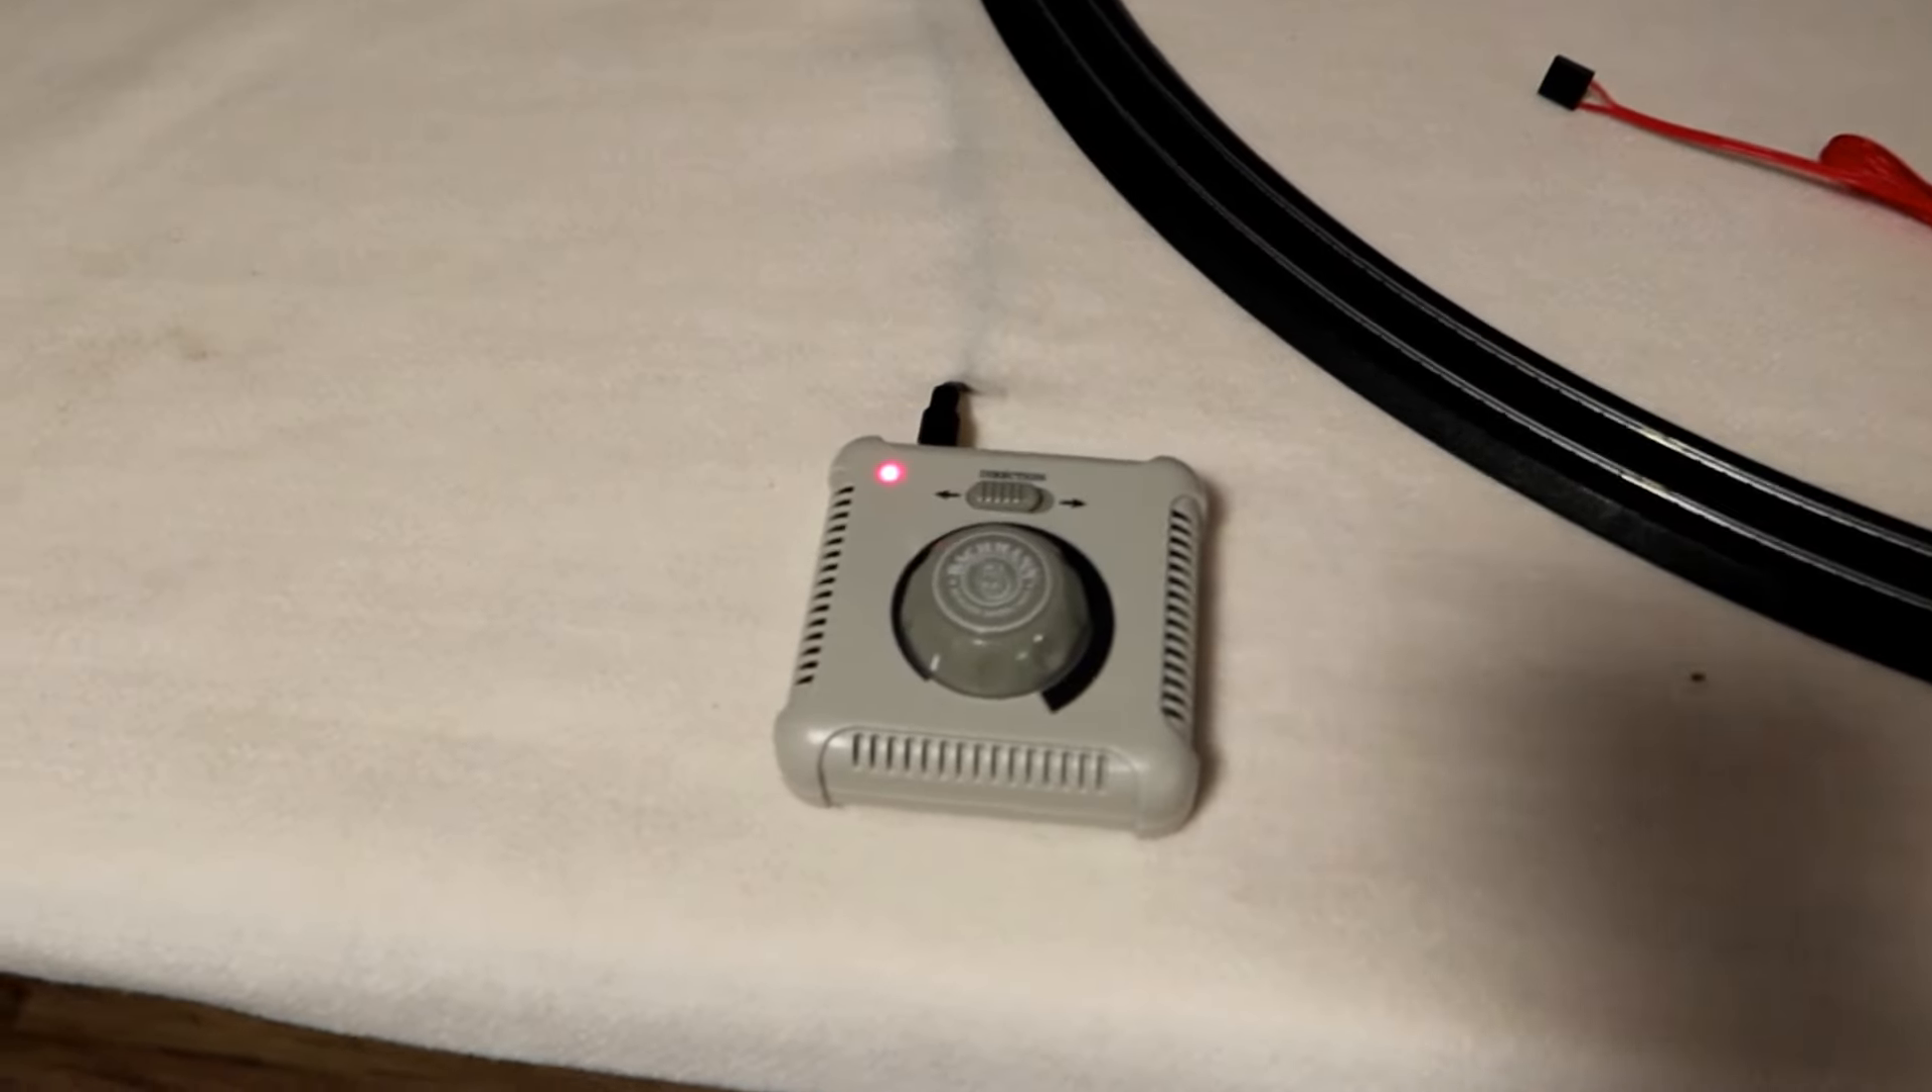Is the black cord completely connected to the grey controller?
Yes.